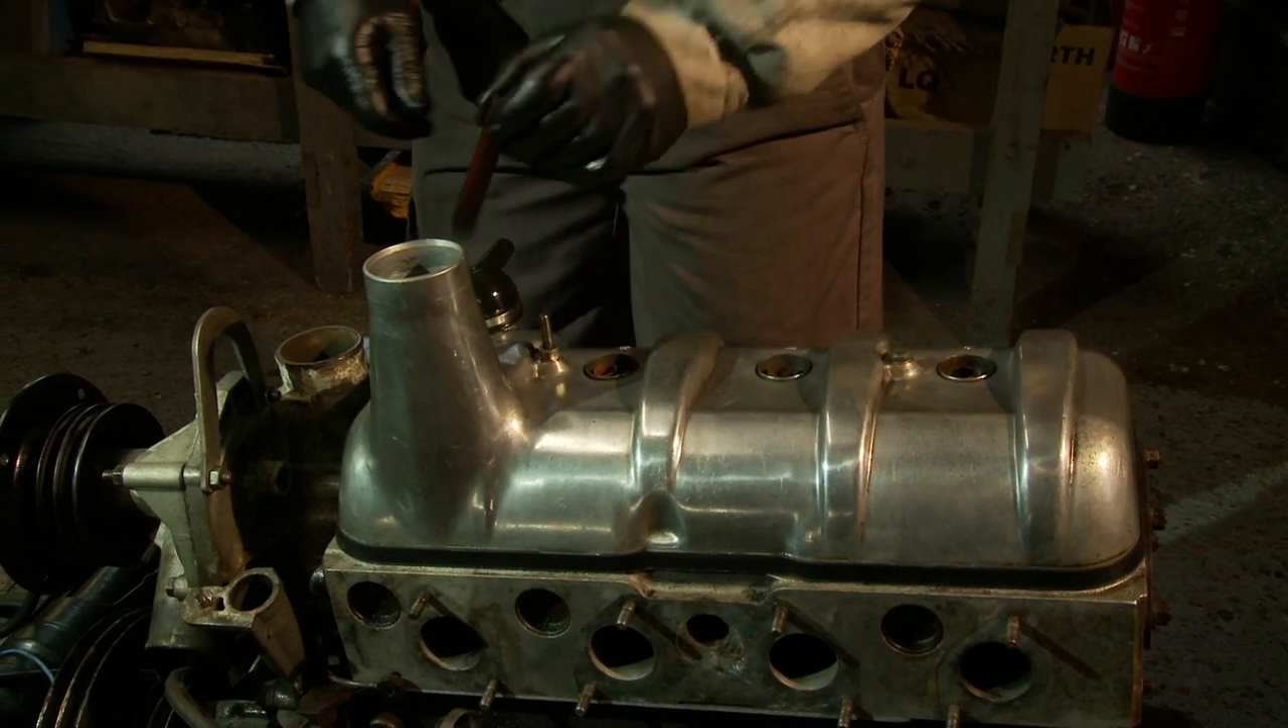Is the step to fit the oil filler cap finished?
No.